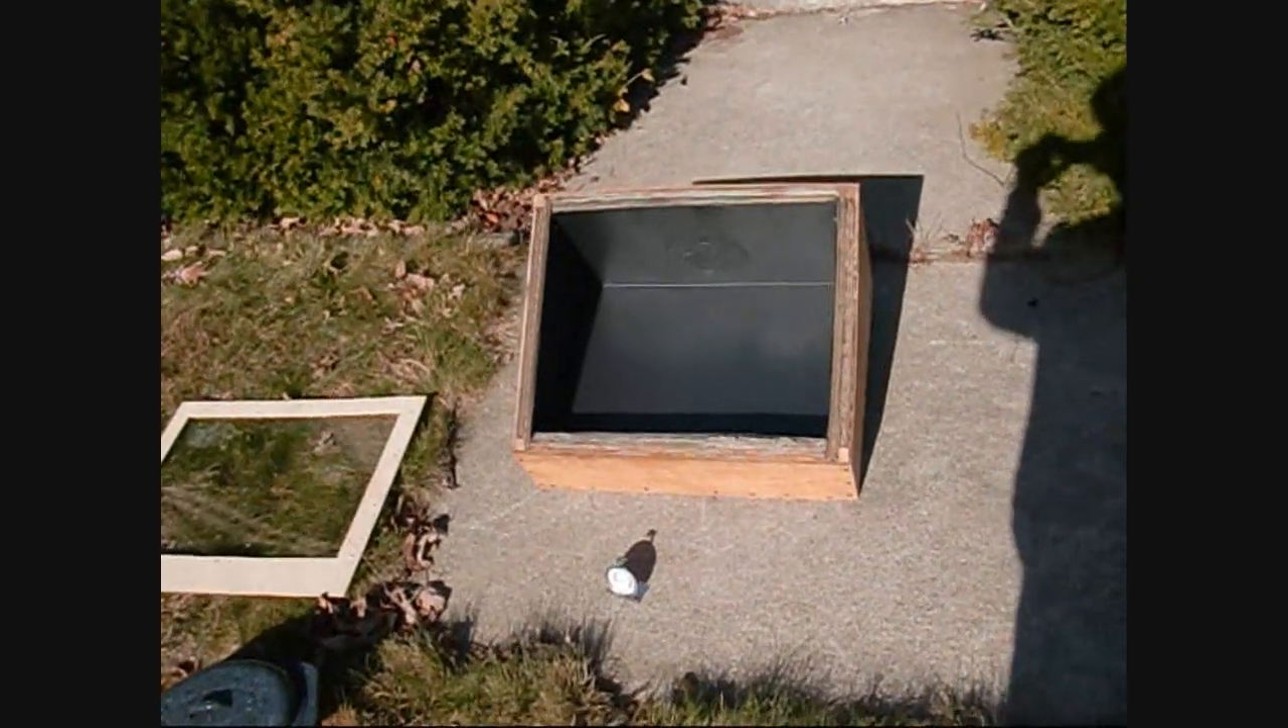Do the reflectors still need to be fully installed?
Yes.